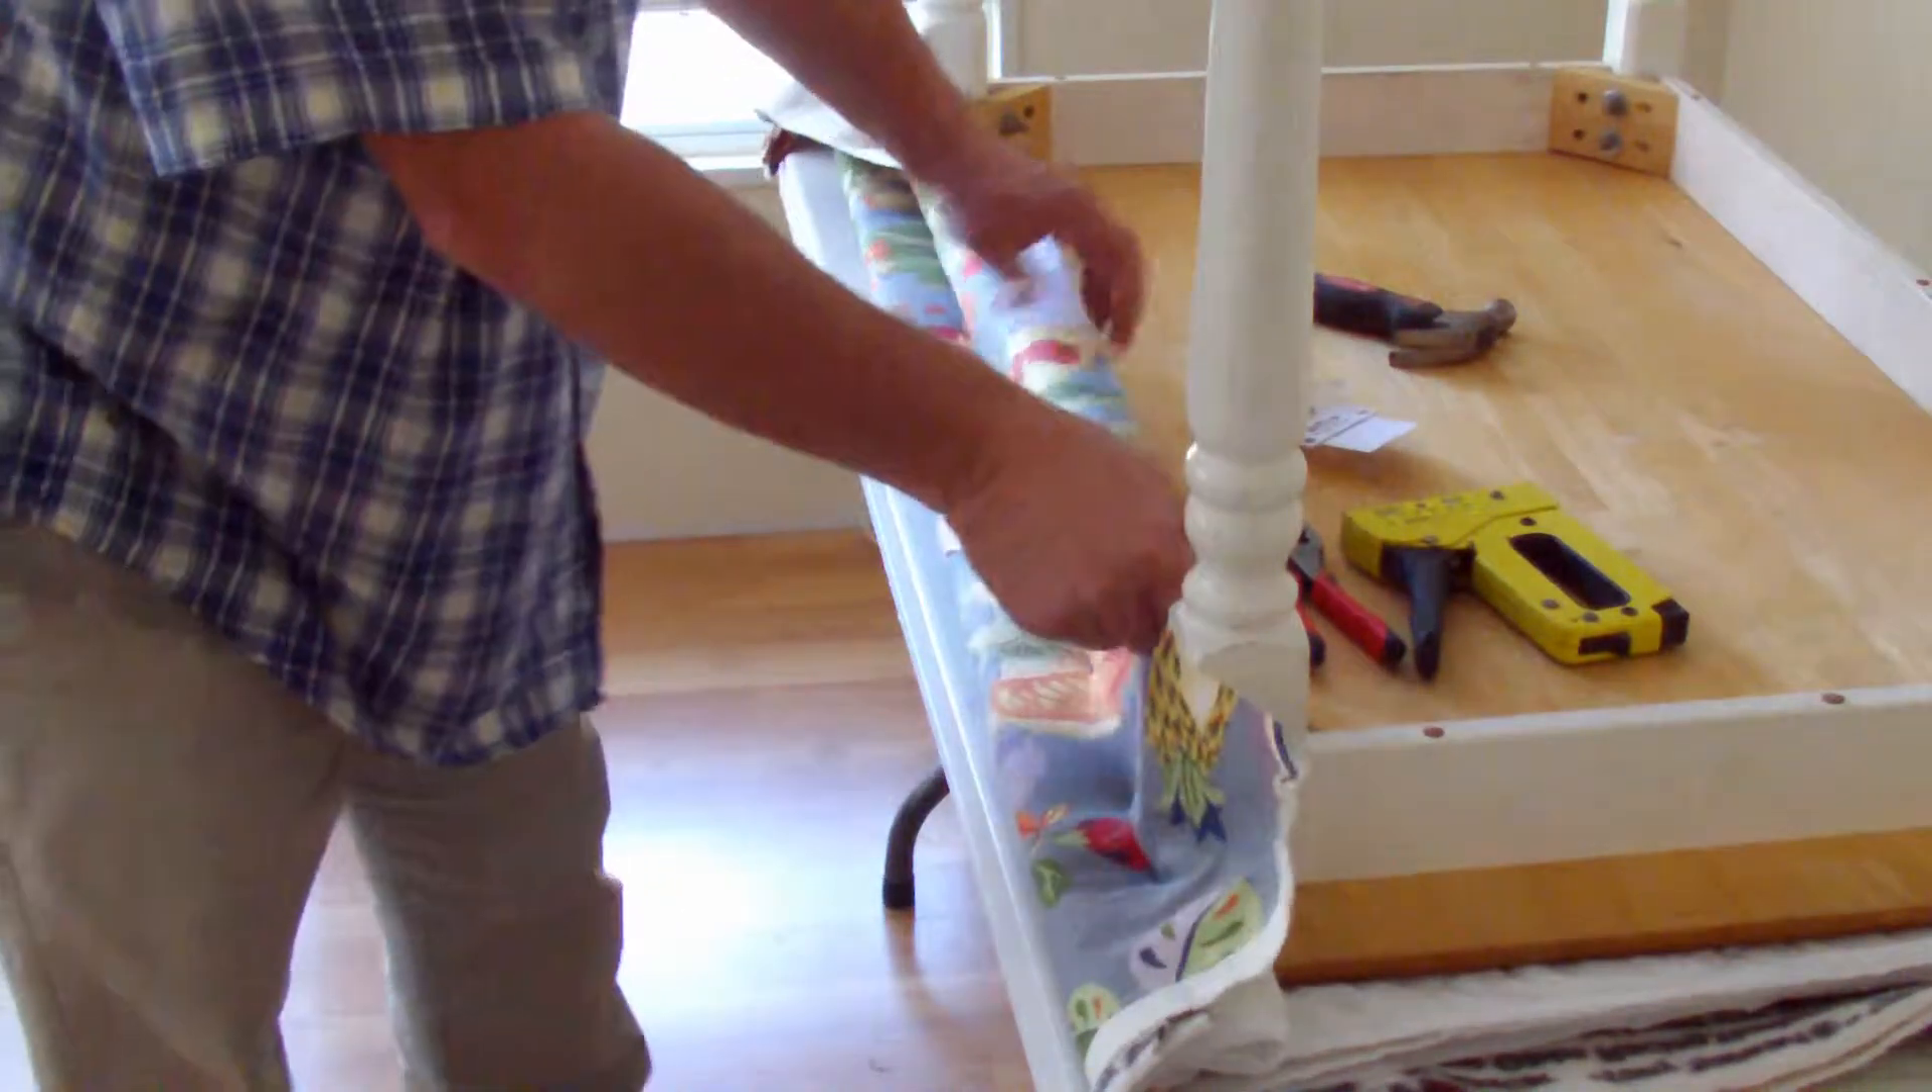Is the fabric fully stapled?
No.